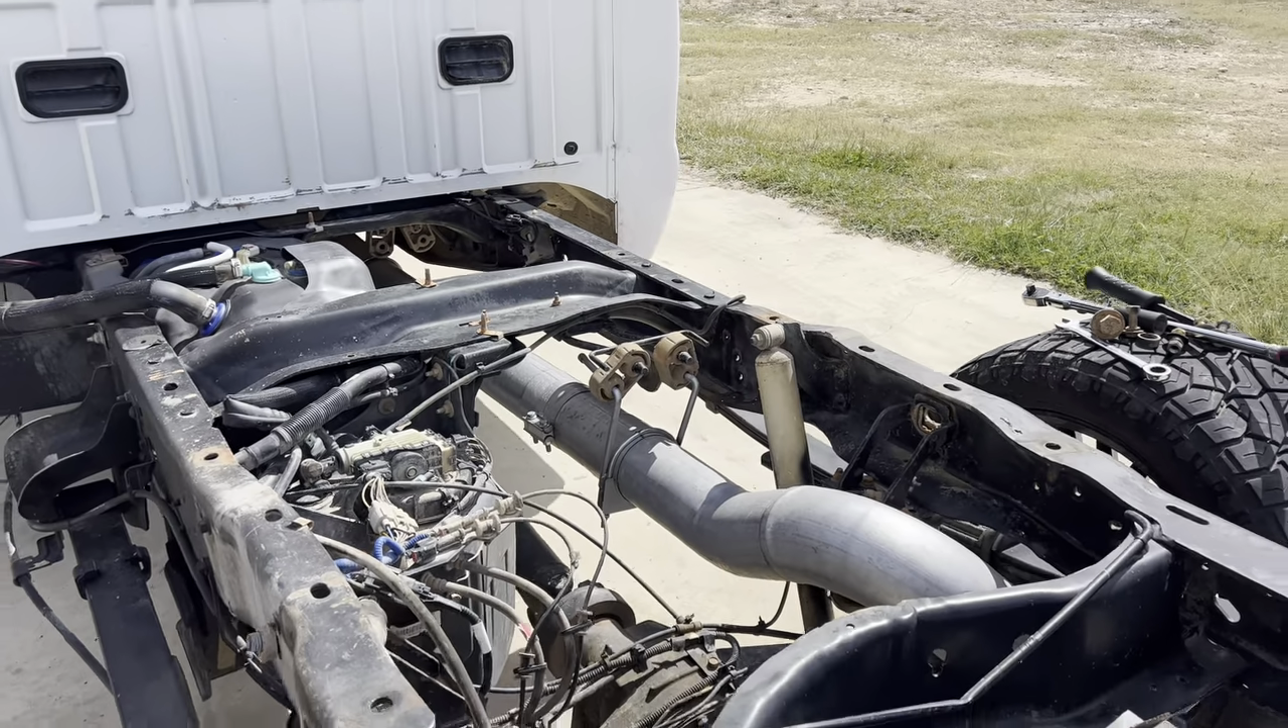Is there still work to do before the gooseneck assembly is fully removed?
No.